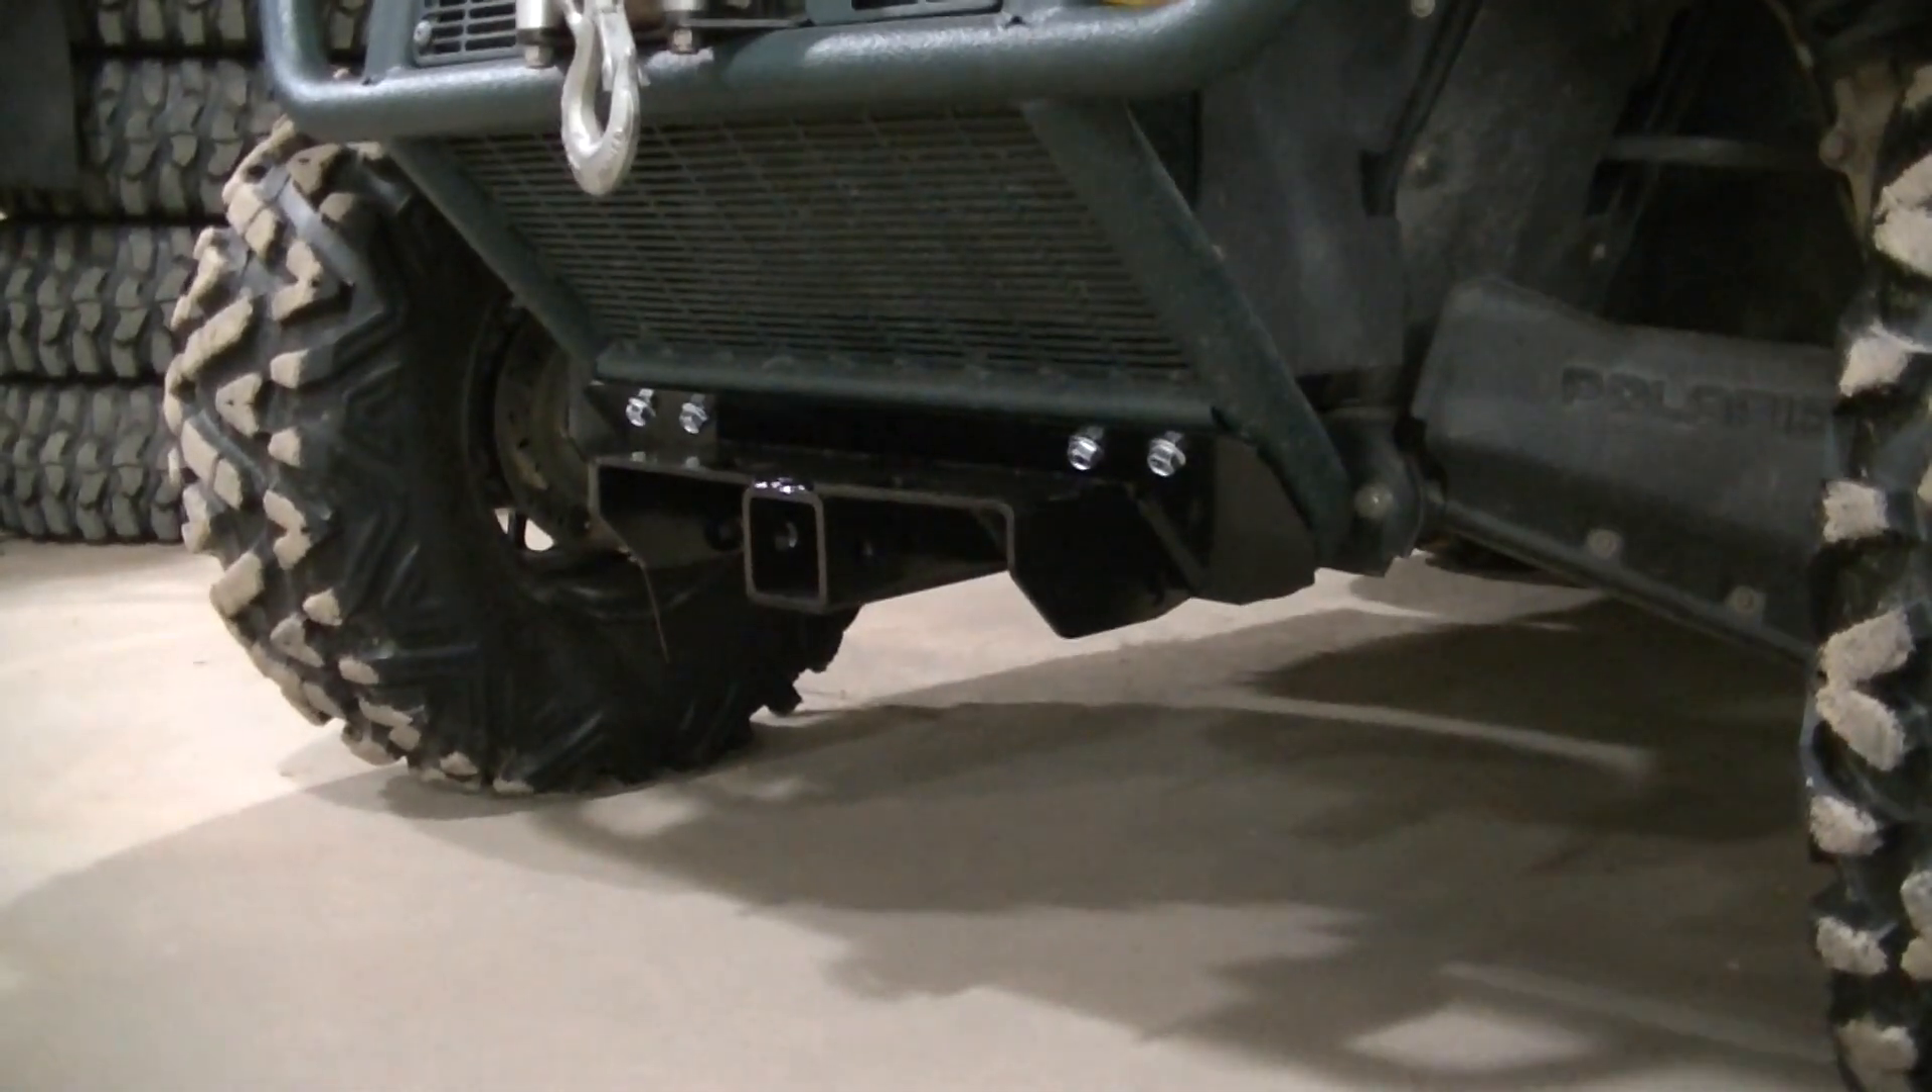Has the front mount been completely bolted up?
Yes.